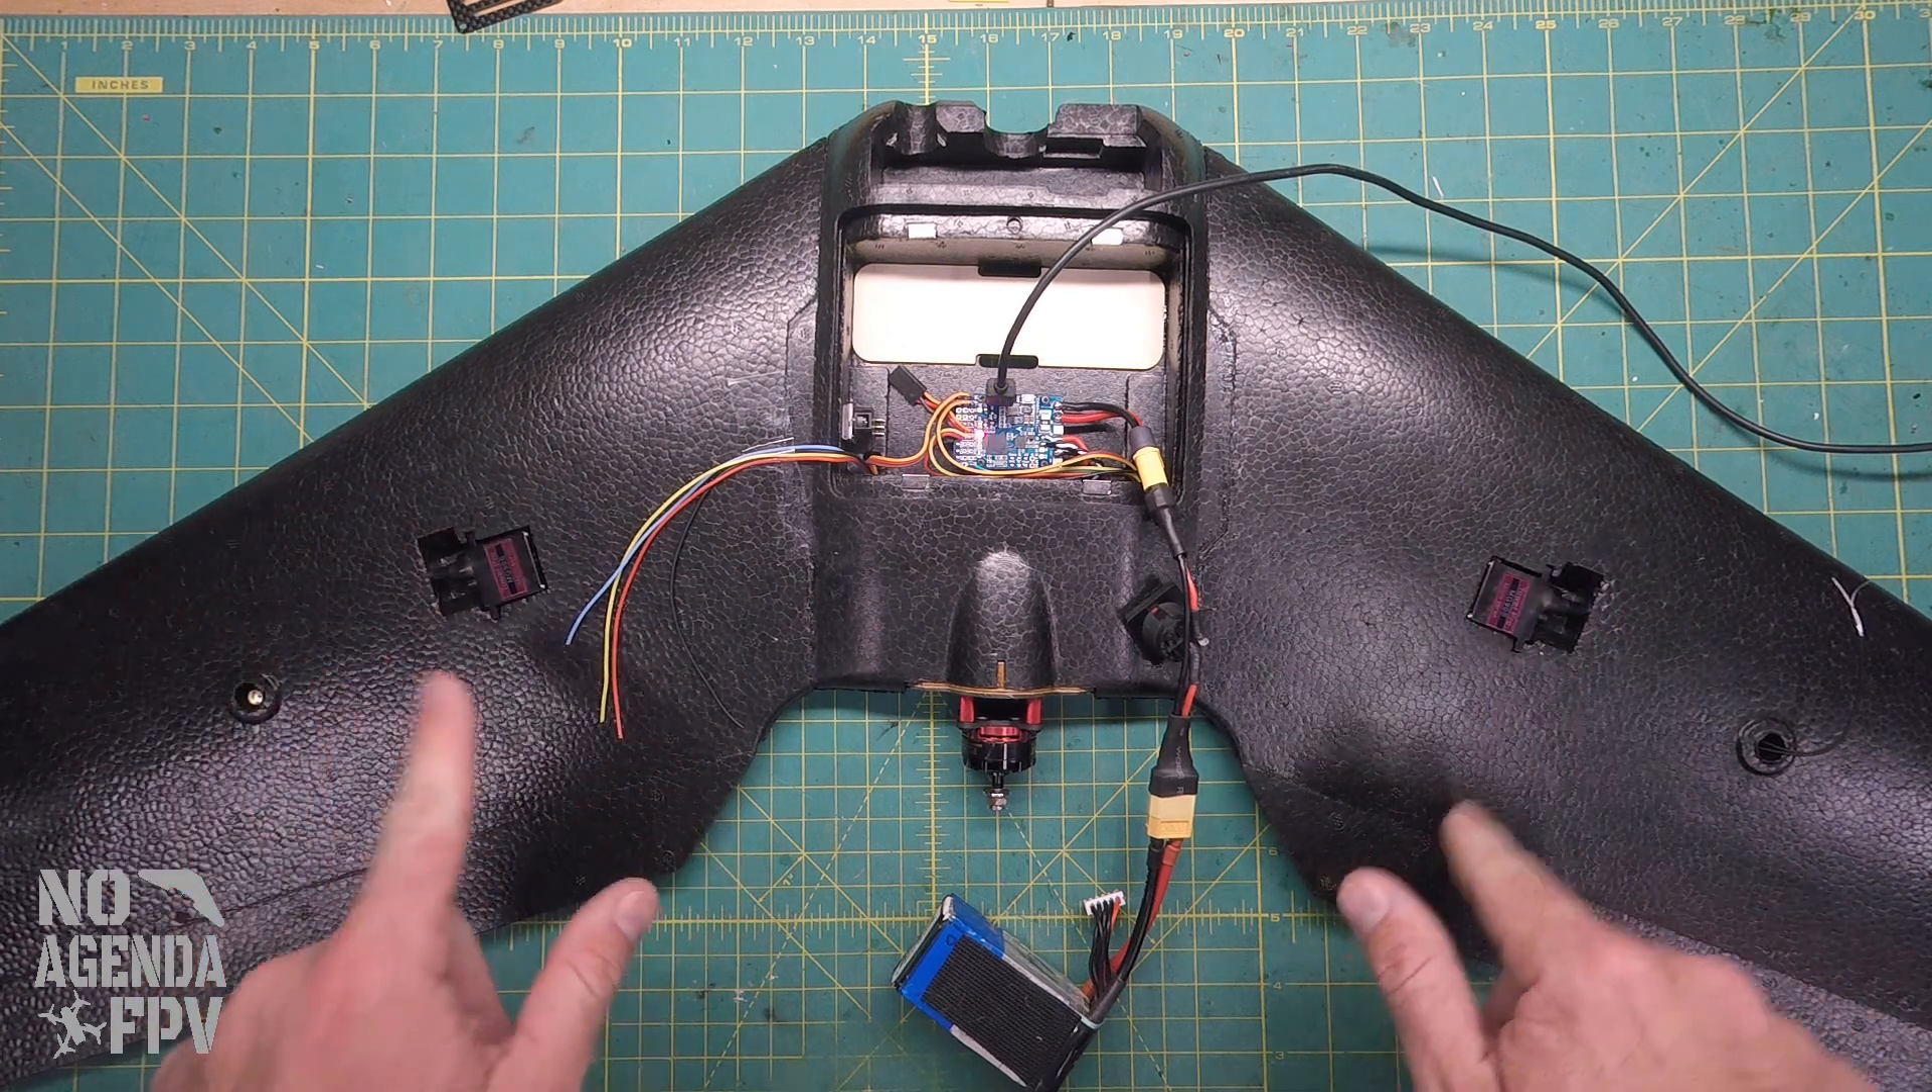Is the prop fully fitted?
No.